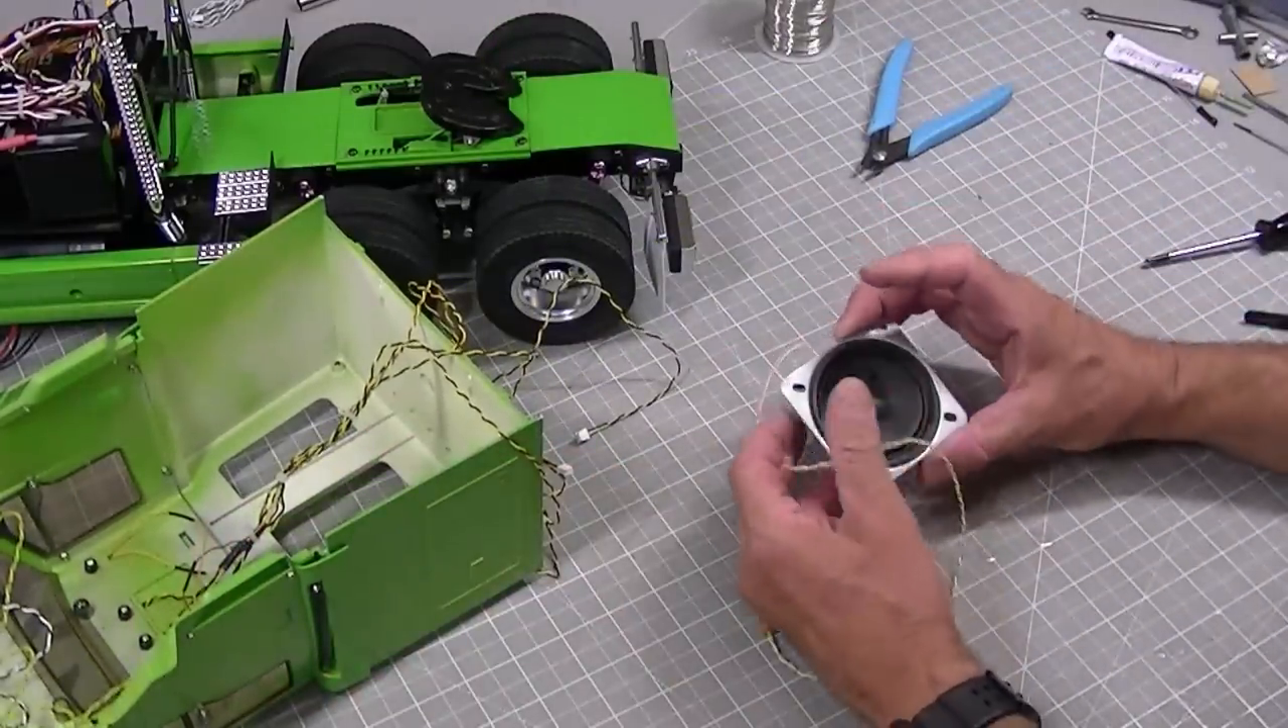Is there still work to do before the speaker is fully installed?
Yes.